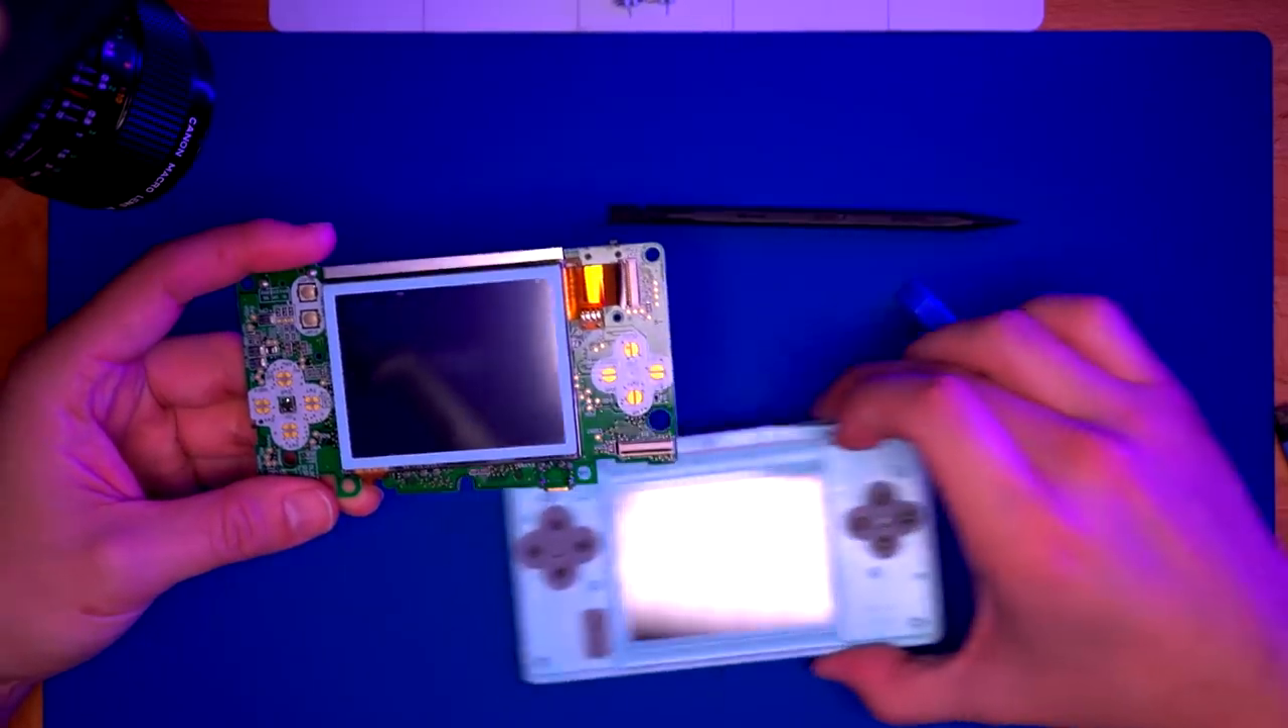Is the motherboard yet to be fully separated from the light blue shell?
No.